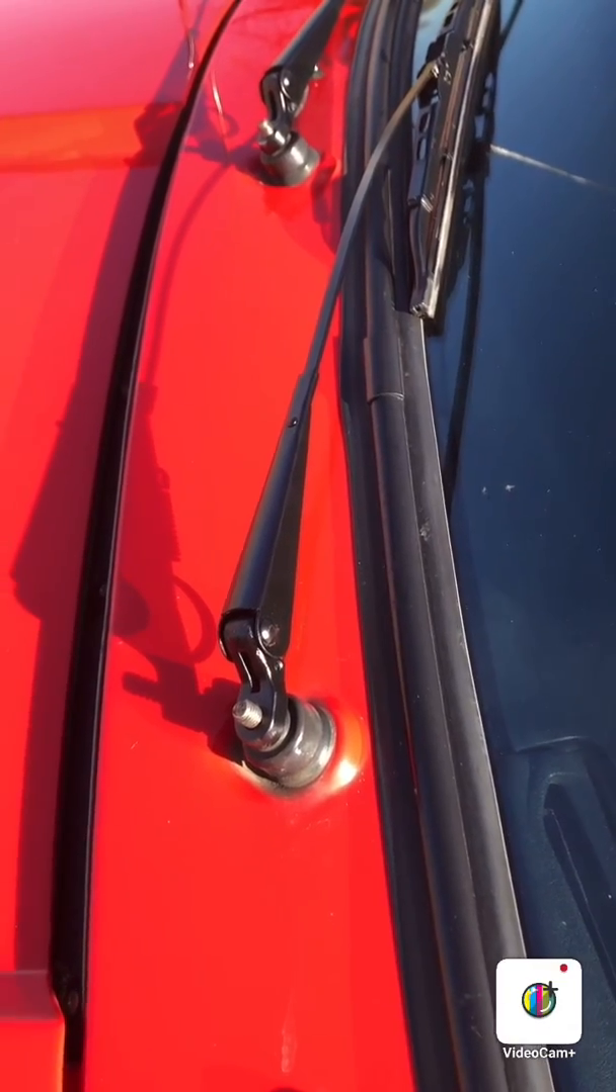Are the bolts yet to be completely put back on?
Yes.